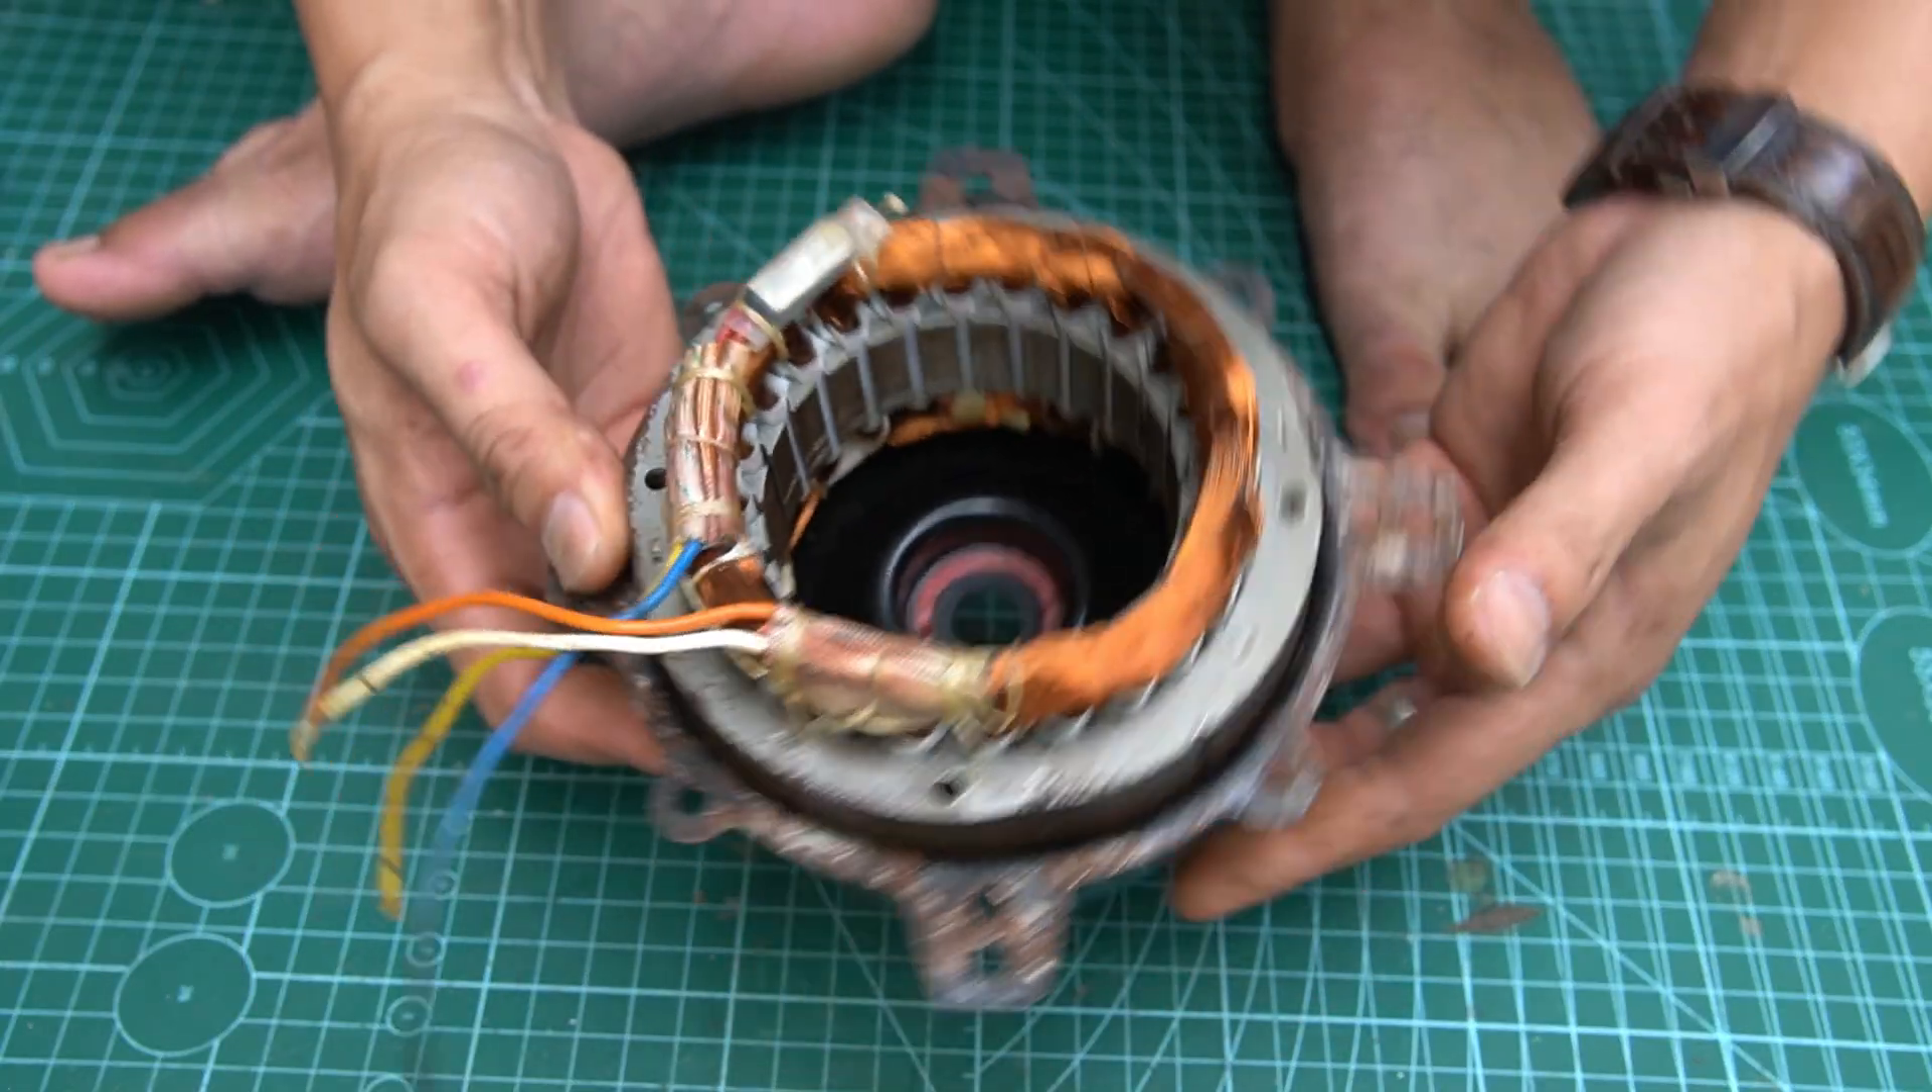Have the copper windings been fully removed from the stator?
No.